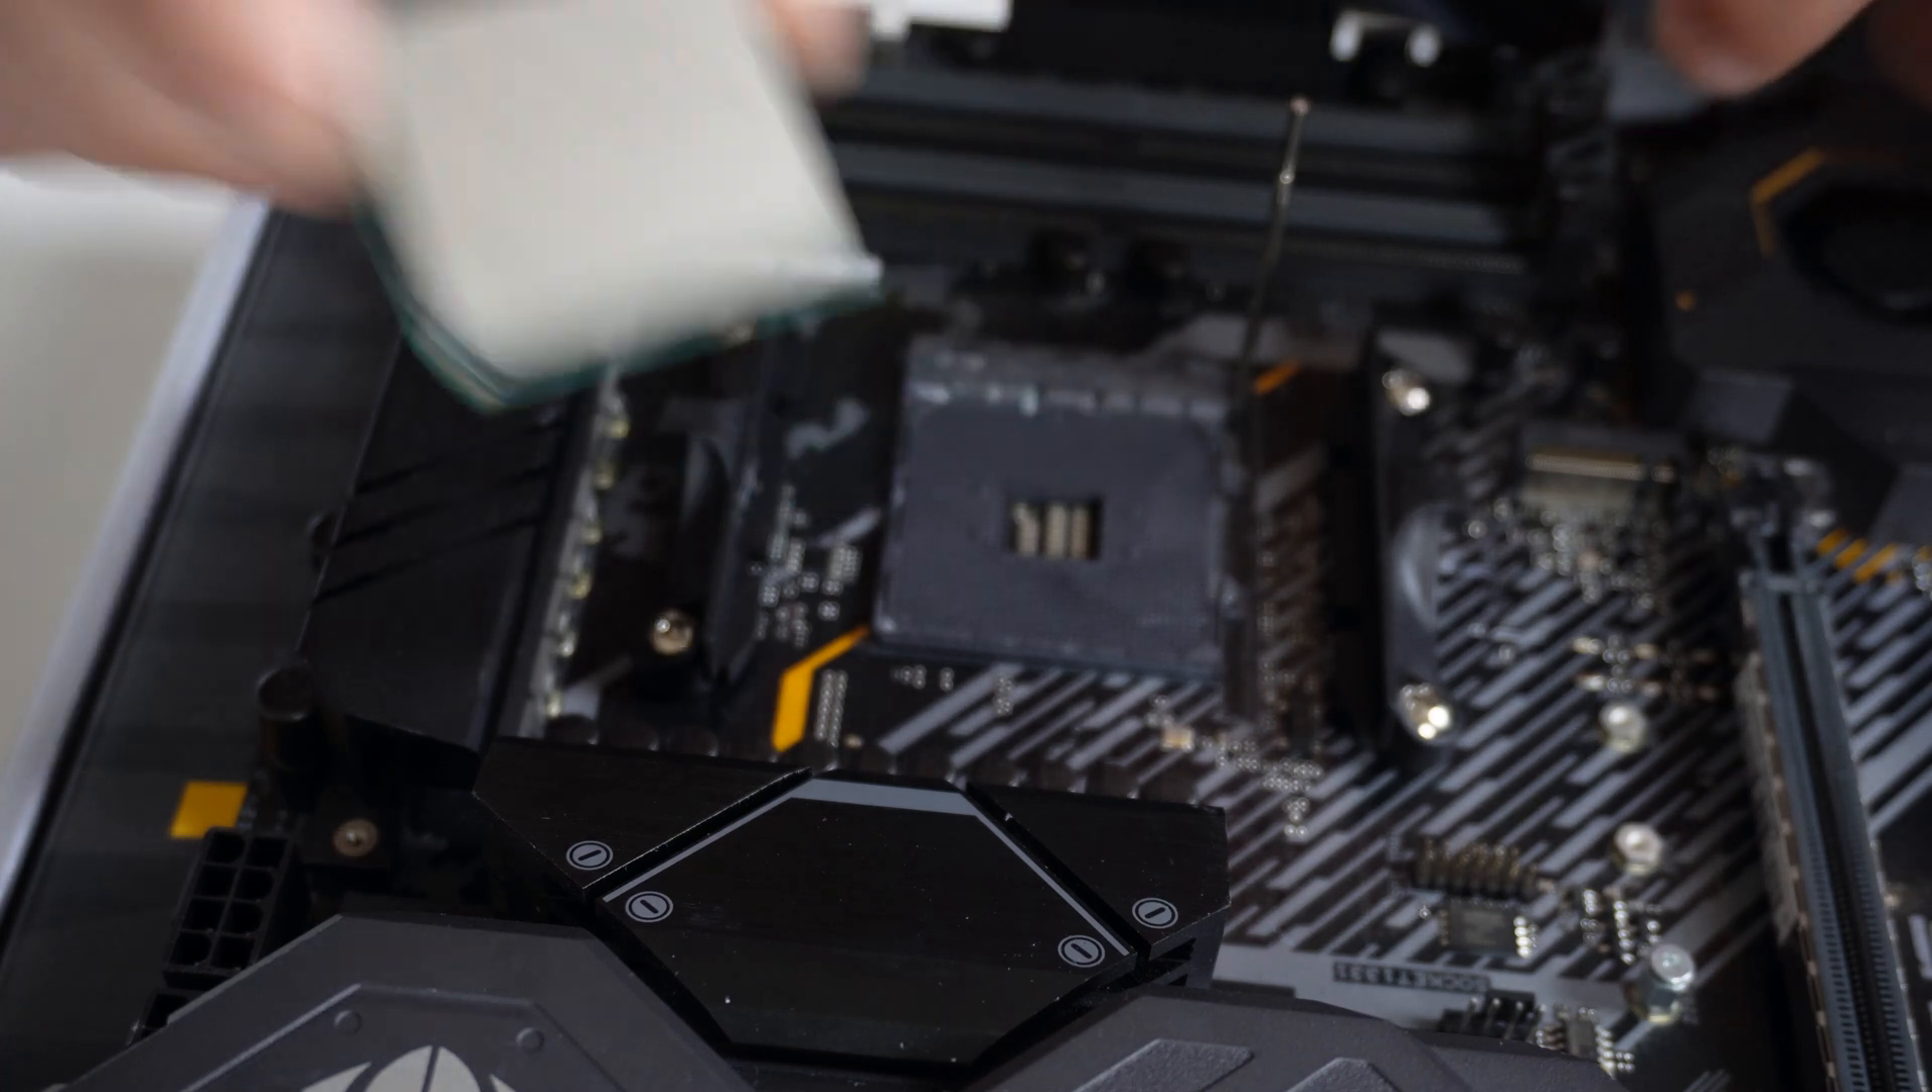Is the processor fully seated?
No.